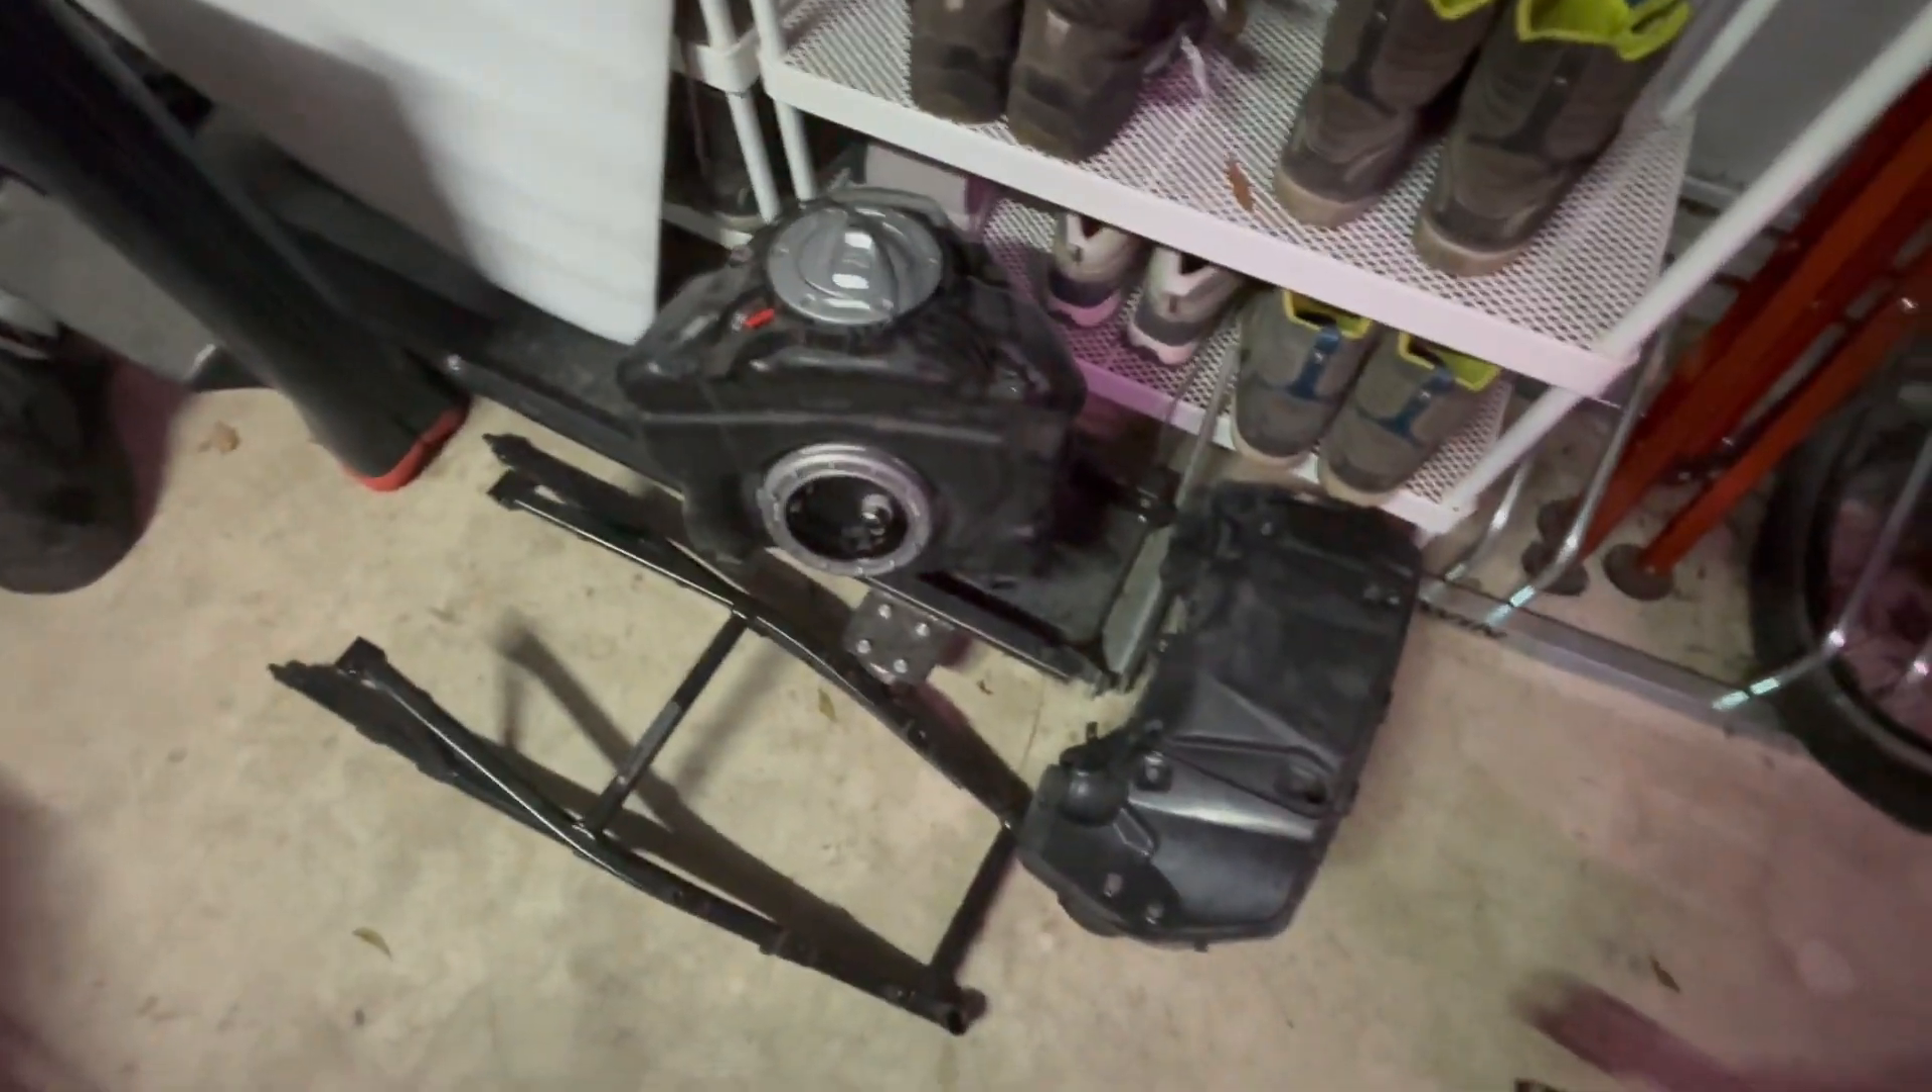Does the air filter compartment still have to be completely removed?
No.